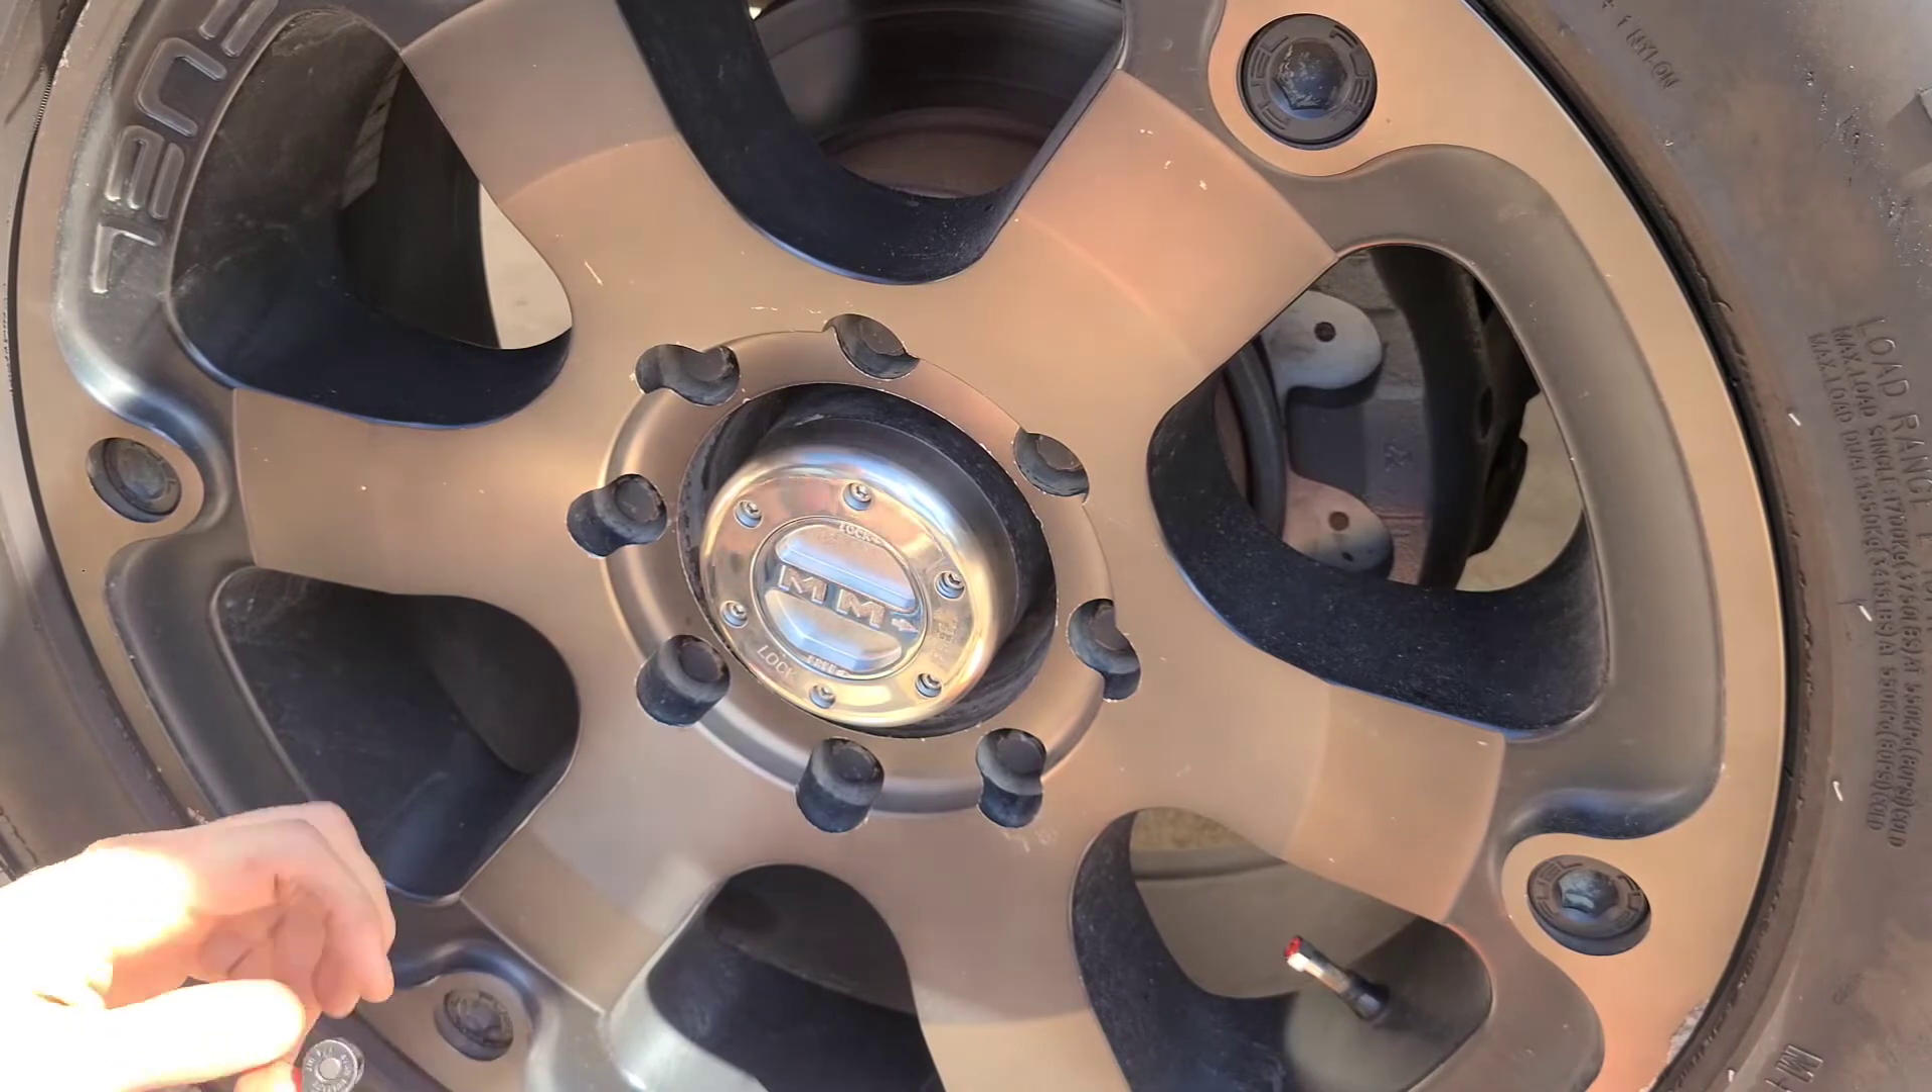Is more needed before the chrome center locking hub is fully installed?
No.